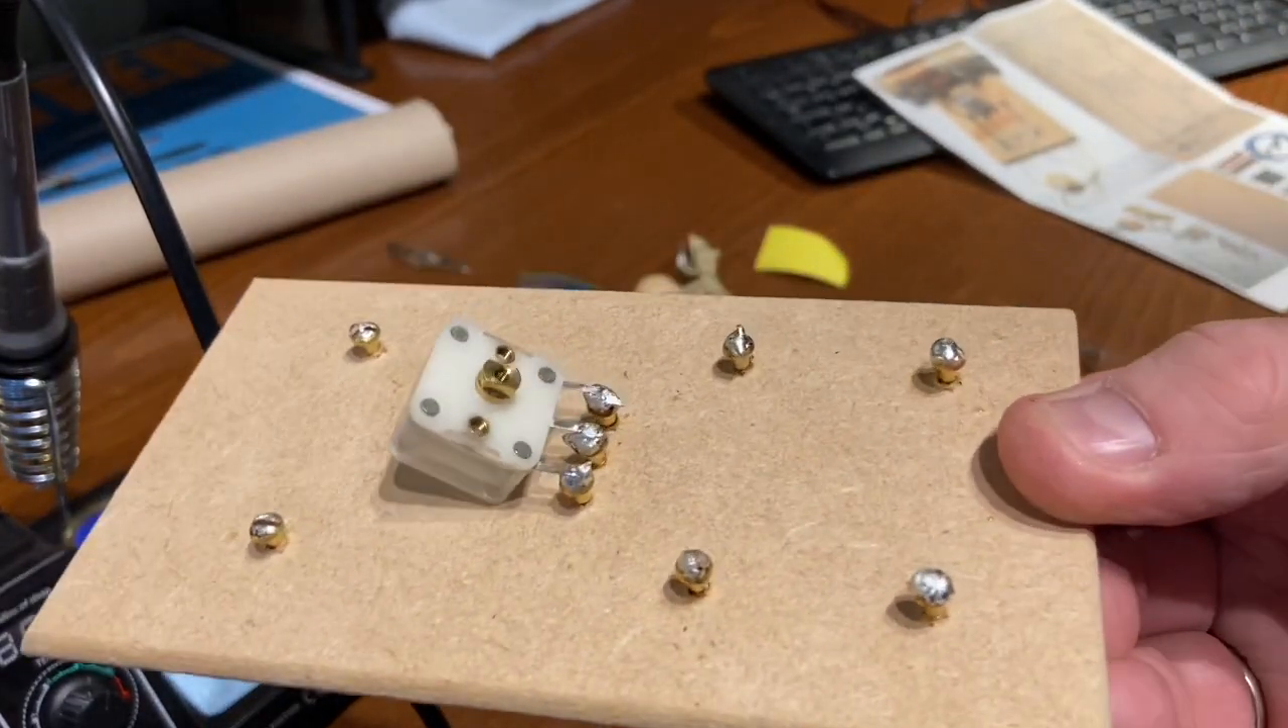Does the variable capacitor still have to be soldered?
No.